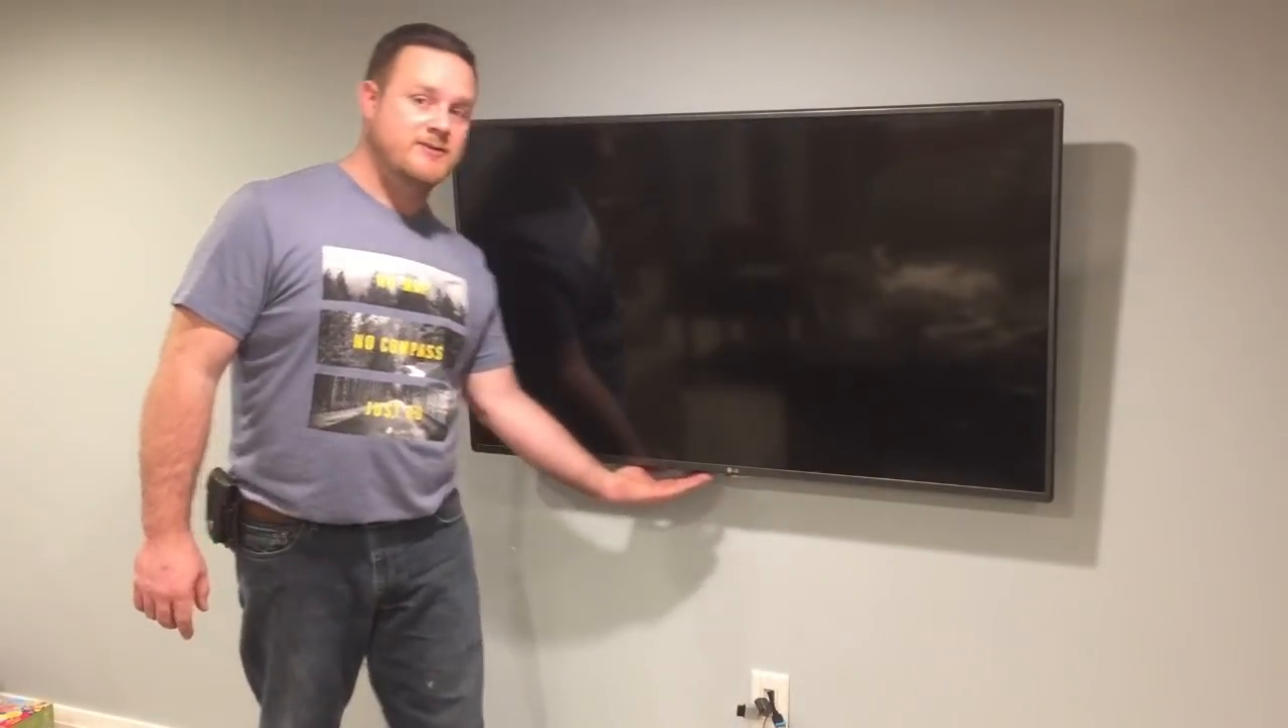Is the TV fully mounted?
Yes.